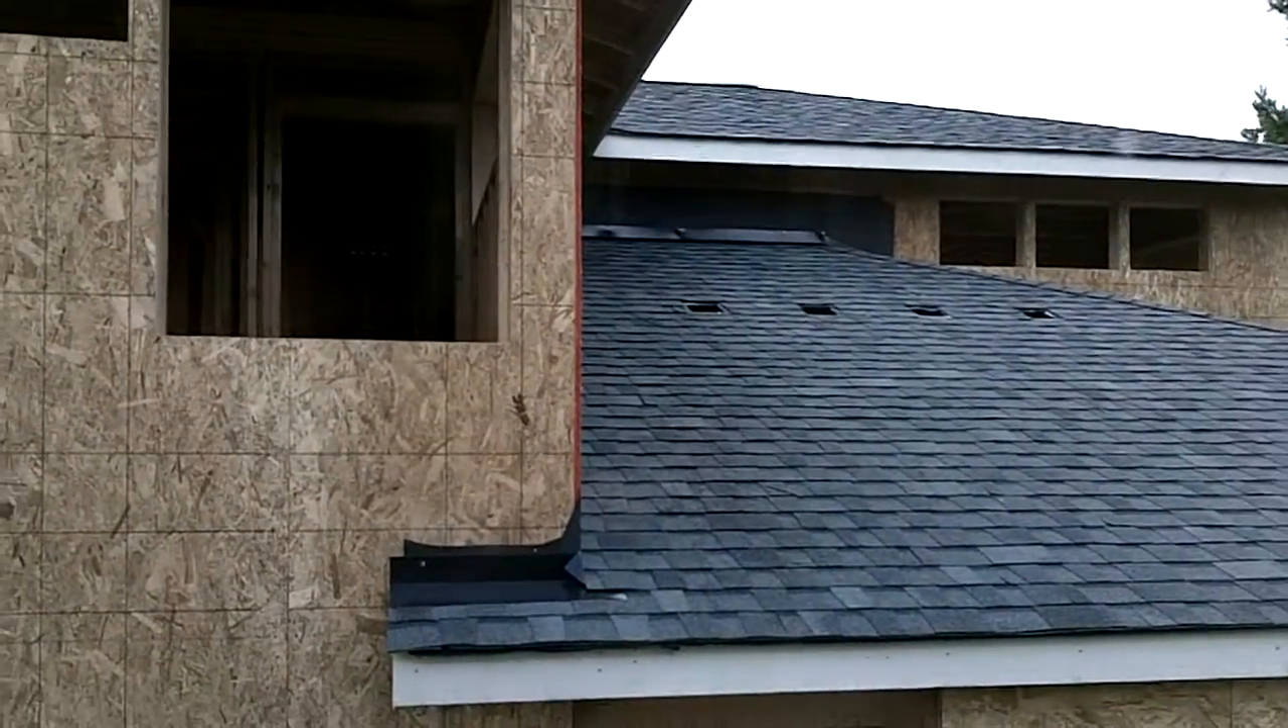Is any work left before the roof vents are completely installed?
Yes.